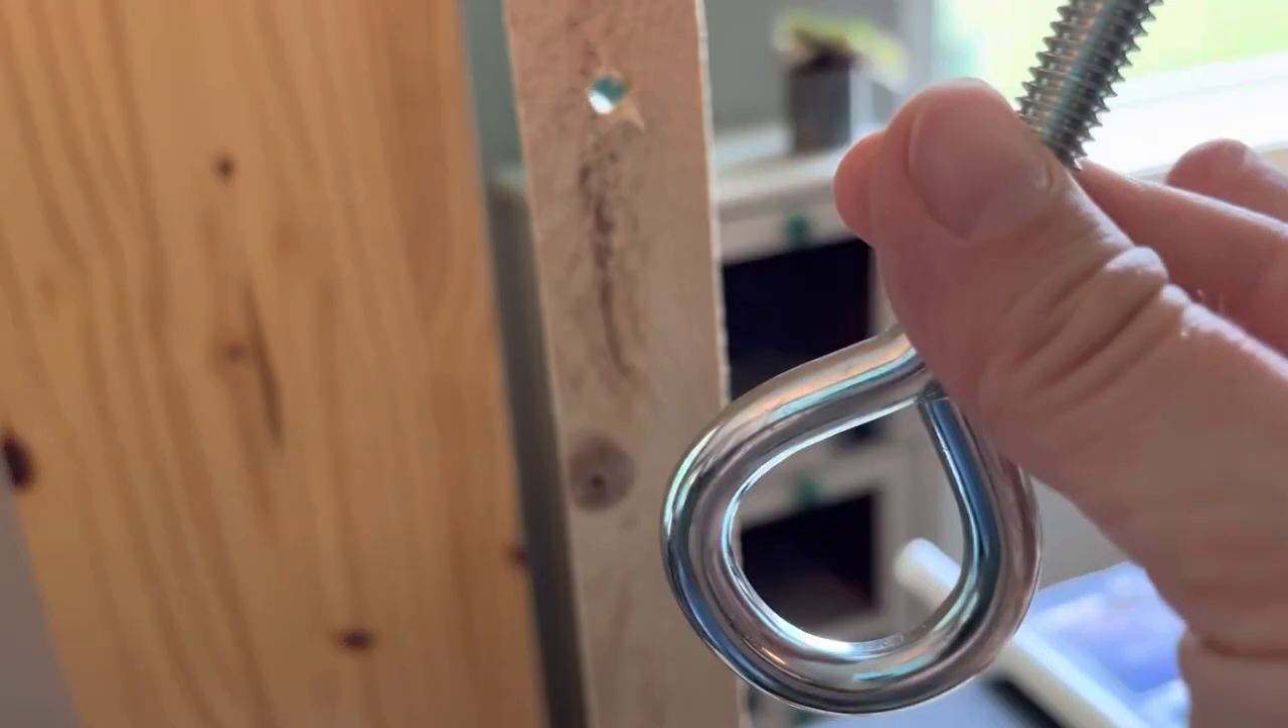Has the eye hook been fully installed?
No.